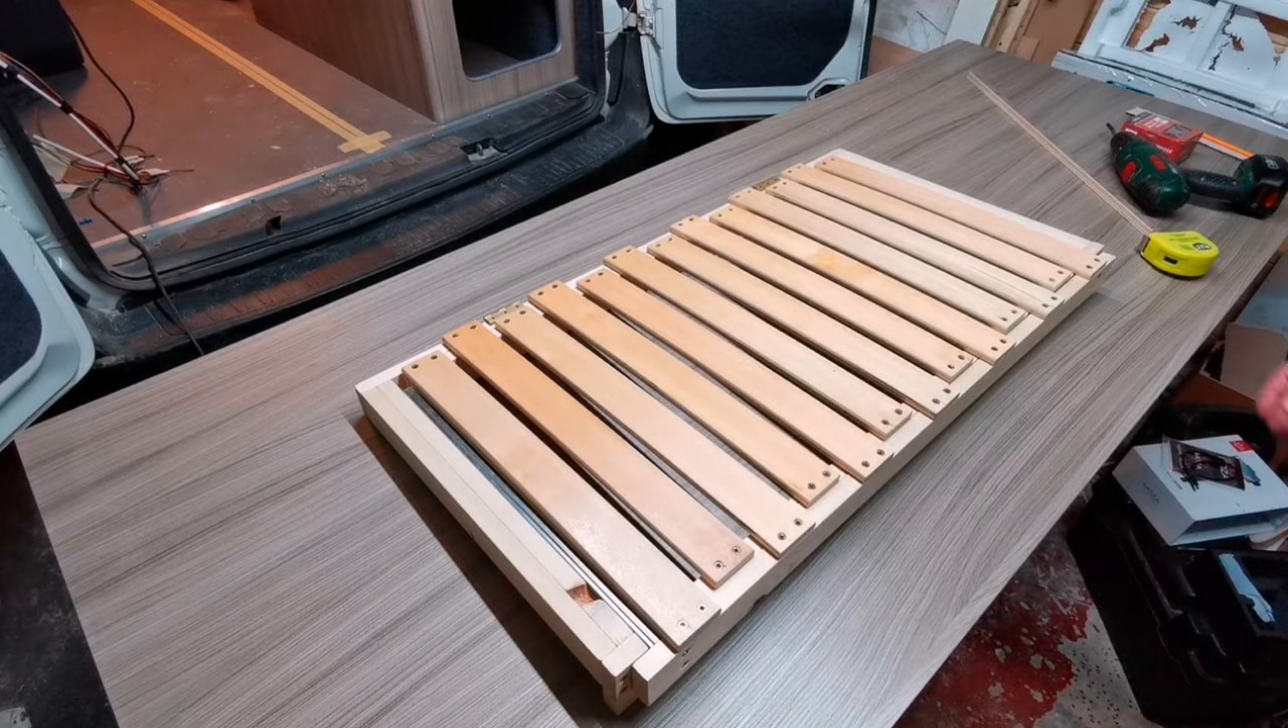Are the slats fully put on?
Yes.